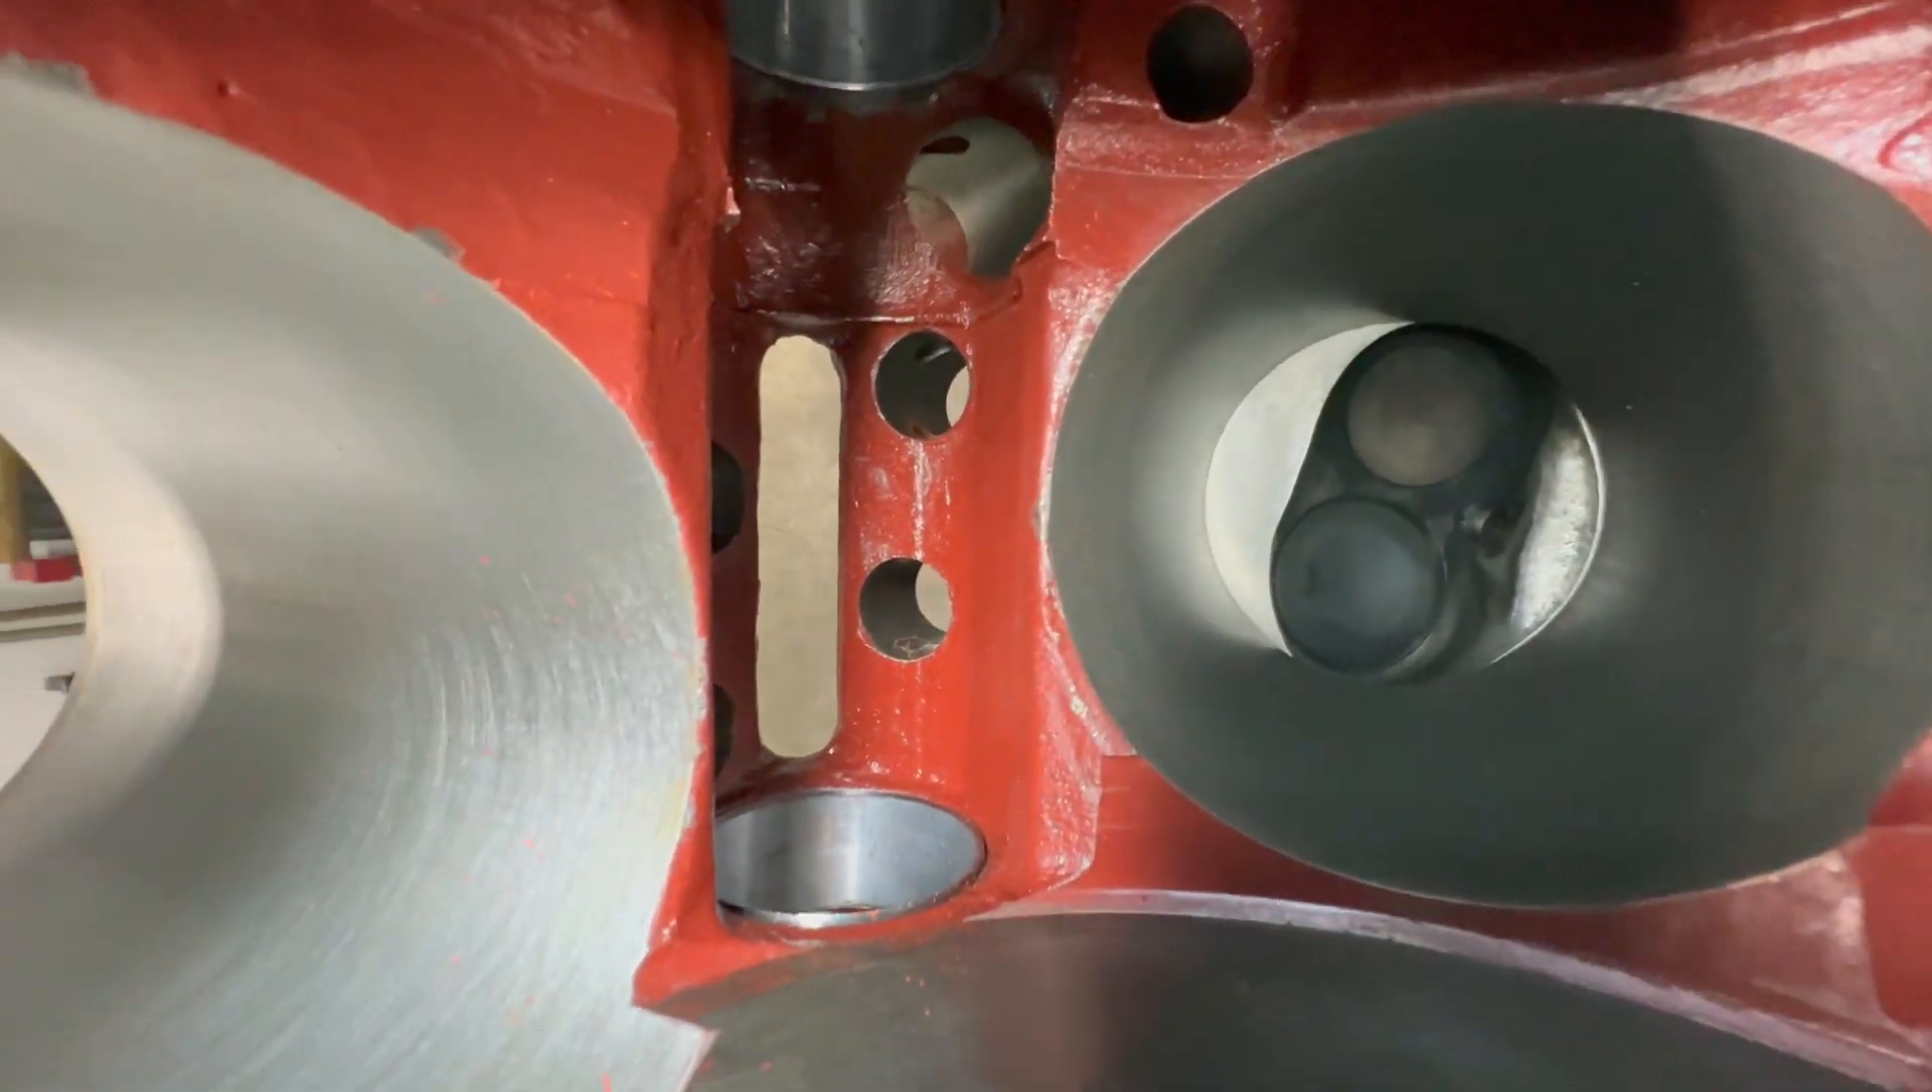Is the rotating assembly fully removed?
Yes.